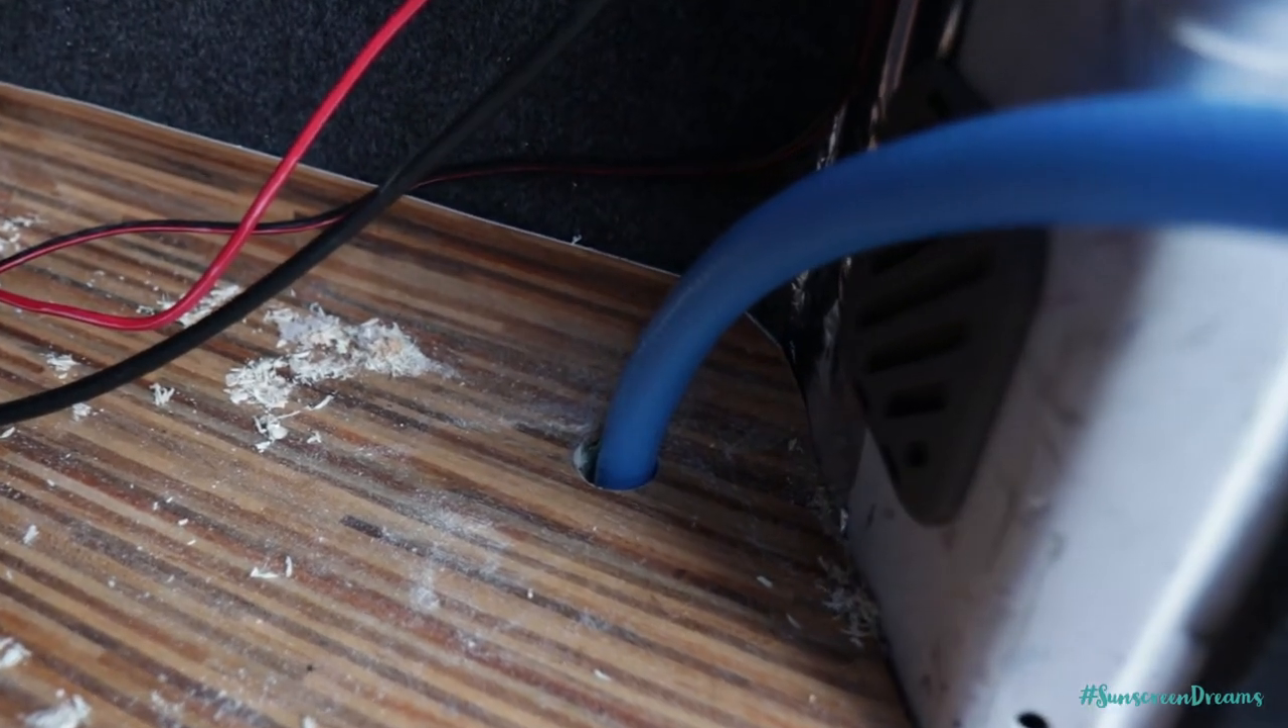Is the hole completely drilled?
Yes.